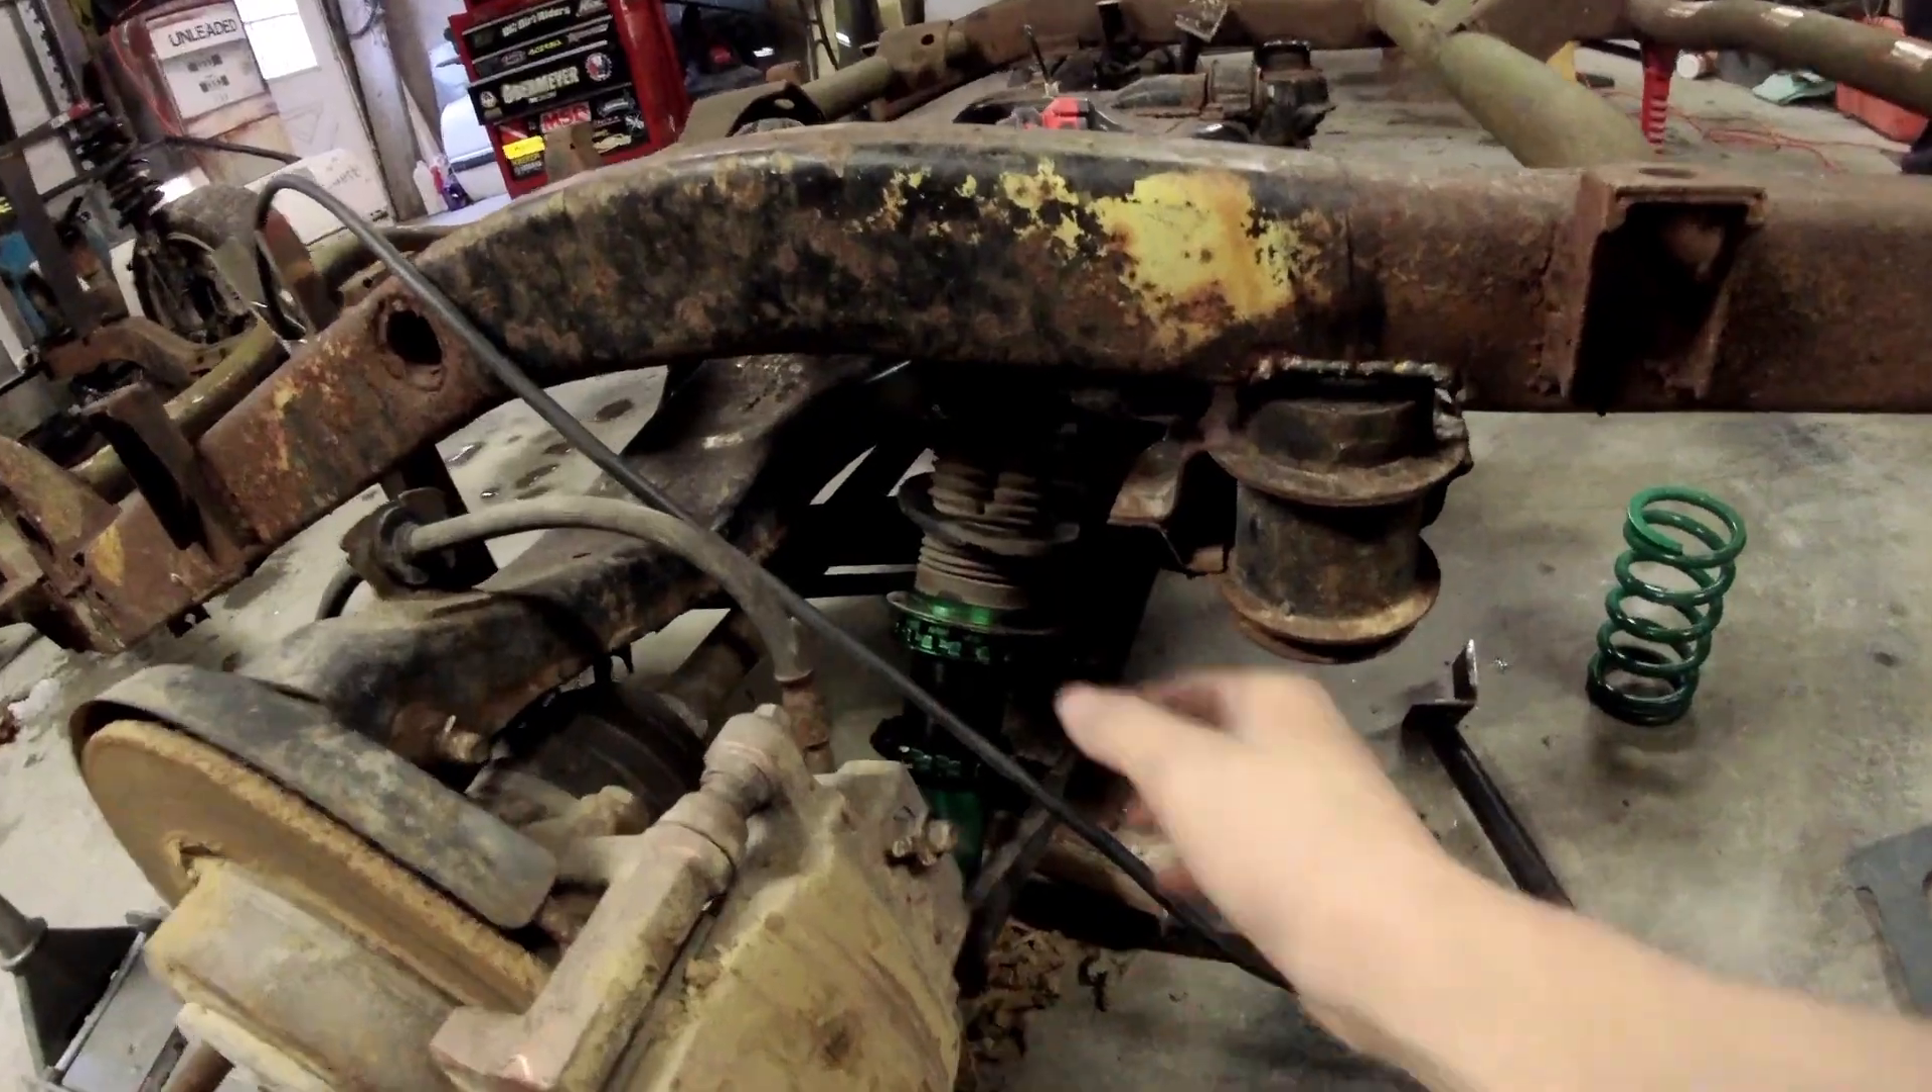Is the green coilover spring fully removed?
Yes.